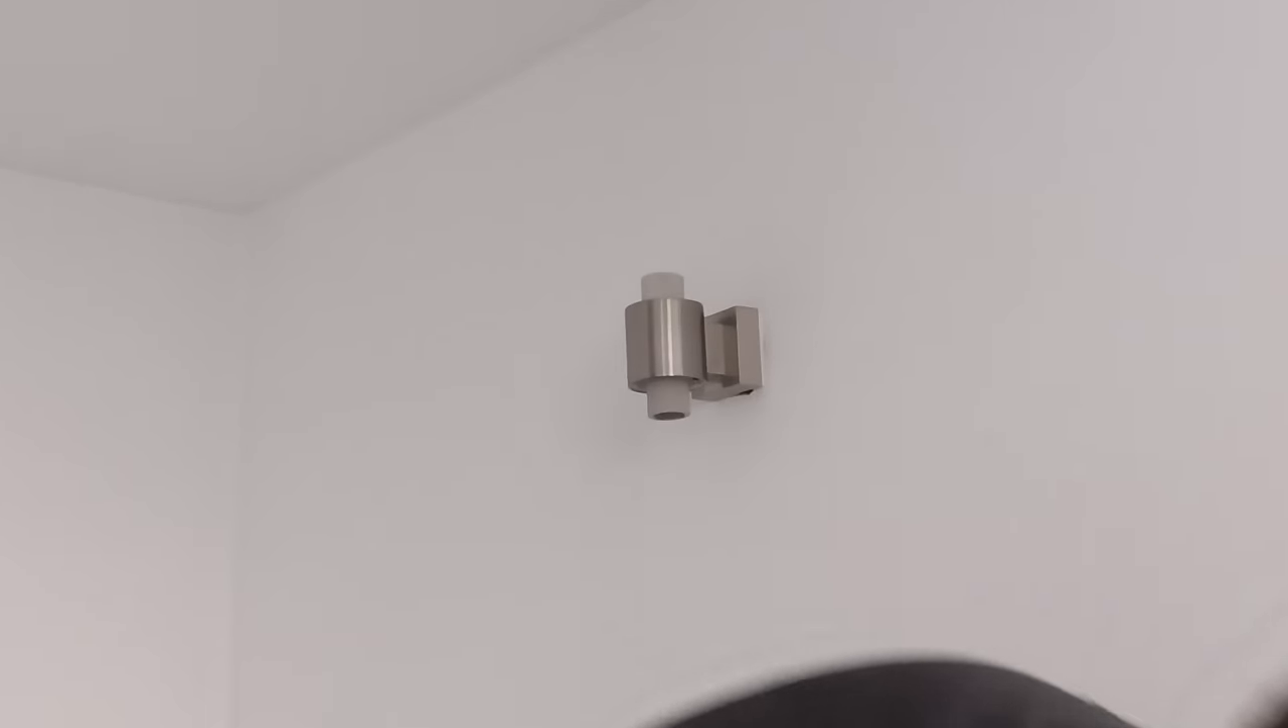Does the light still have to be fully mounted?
No.